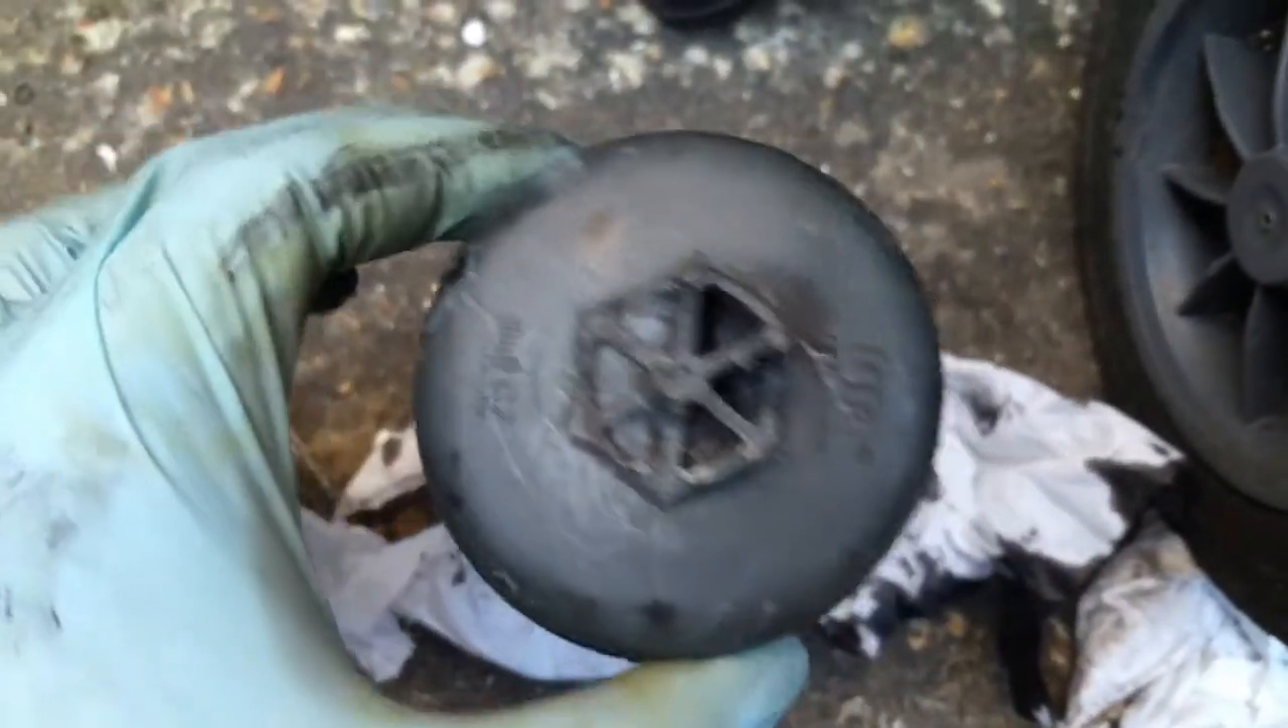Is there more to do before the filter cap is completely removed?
No.